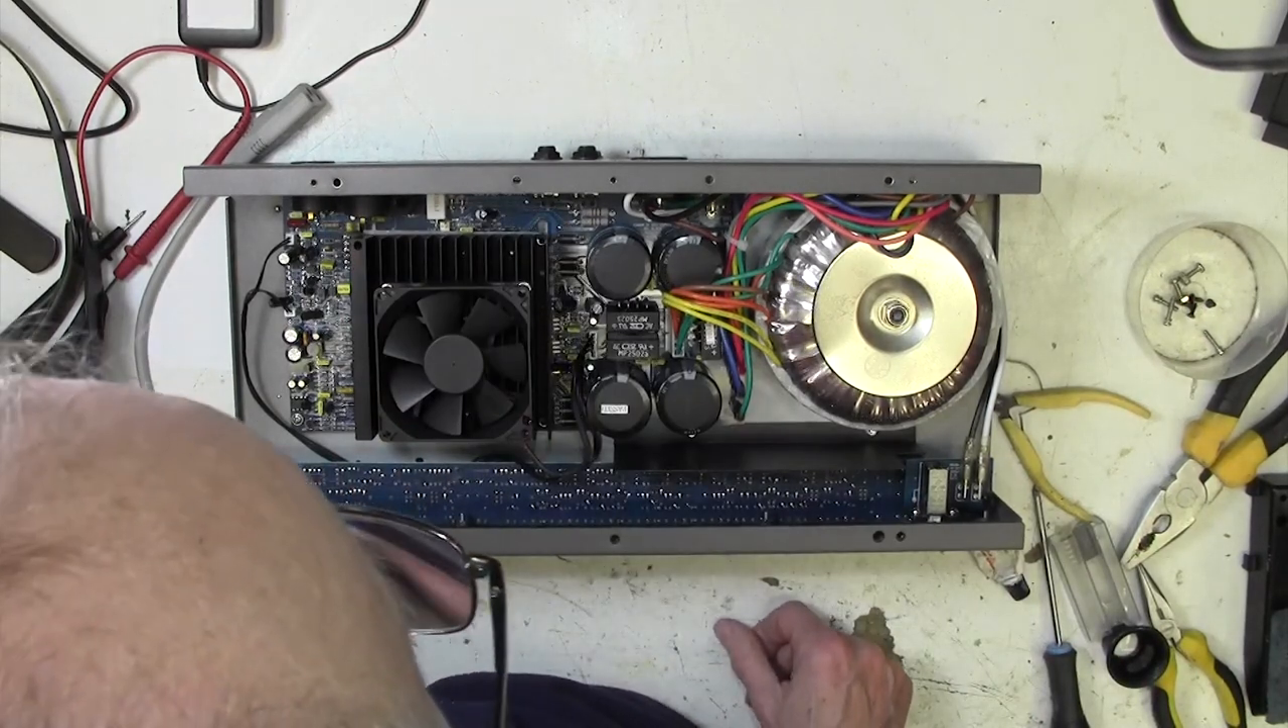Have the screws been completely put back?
No.